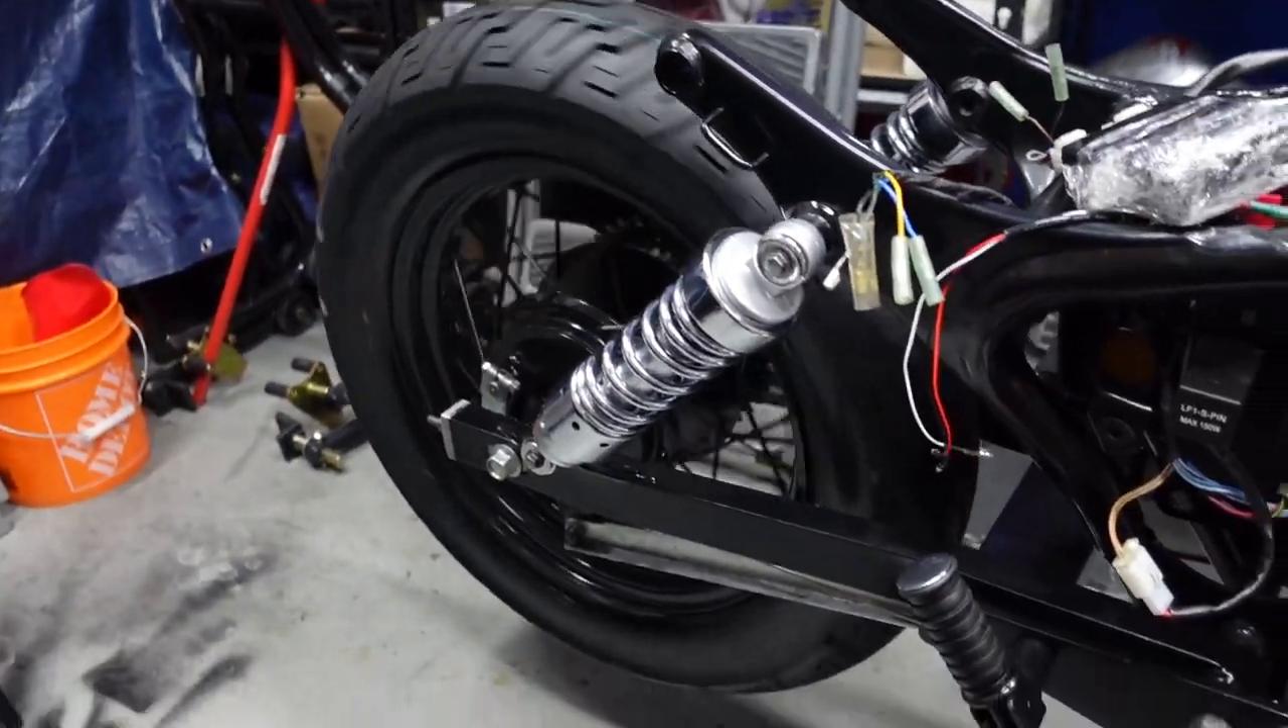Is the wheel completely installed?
Yes.